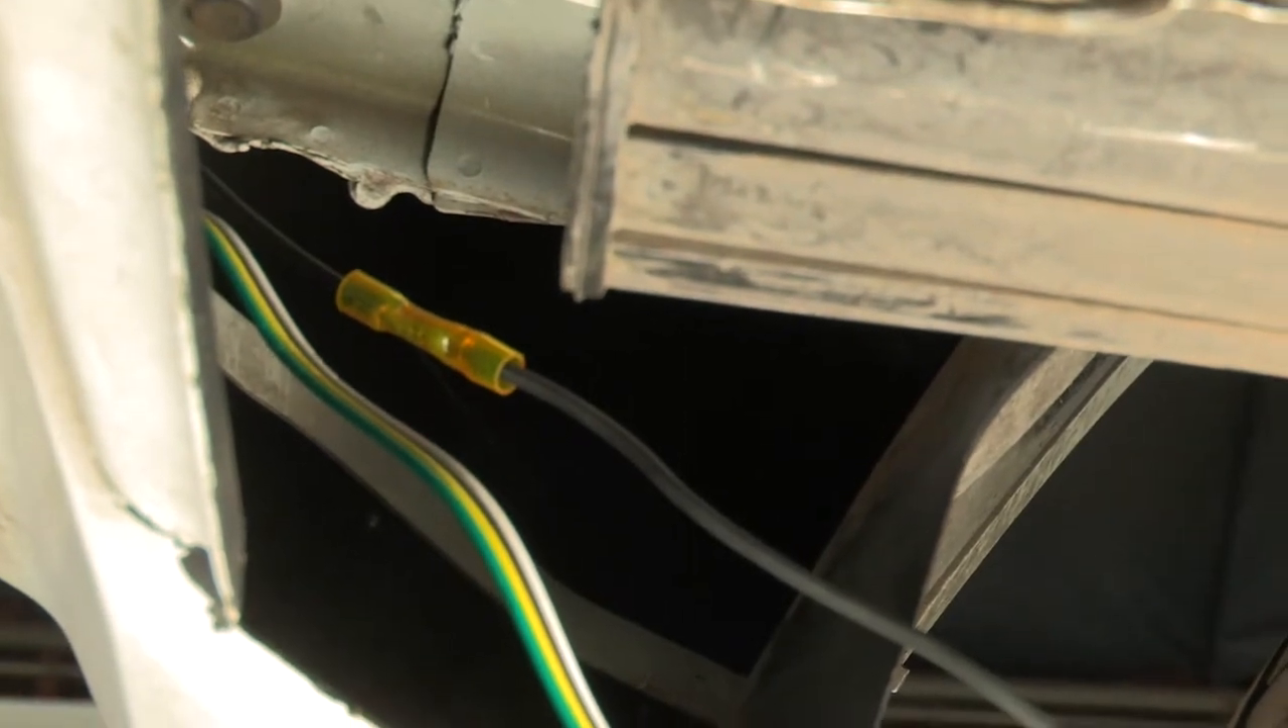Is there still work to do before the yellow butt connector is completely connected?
No.